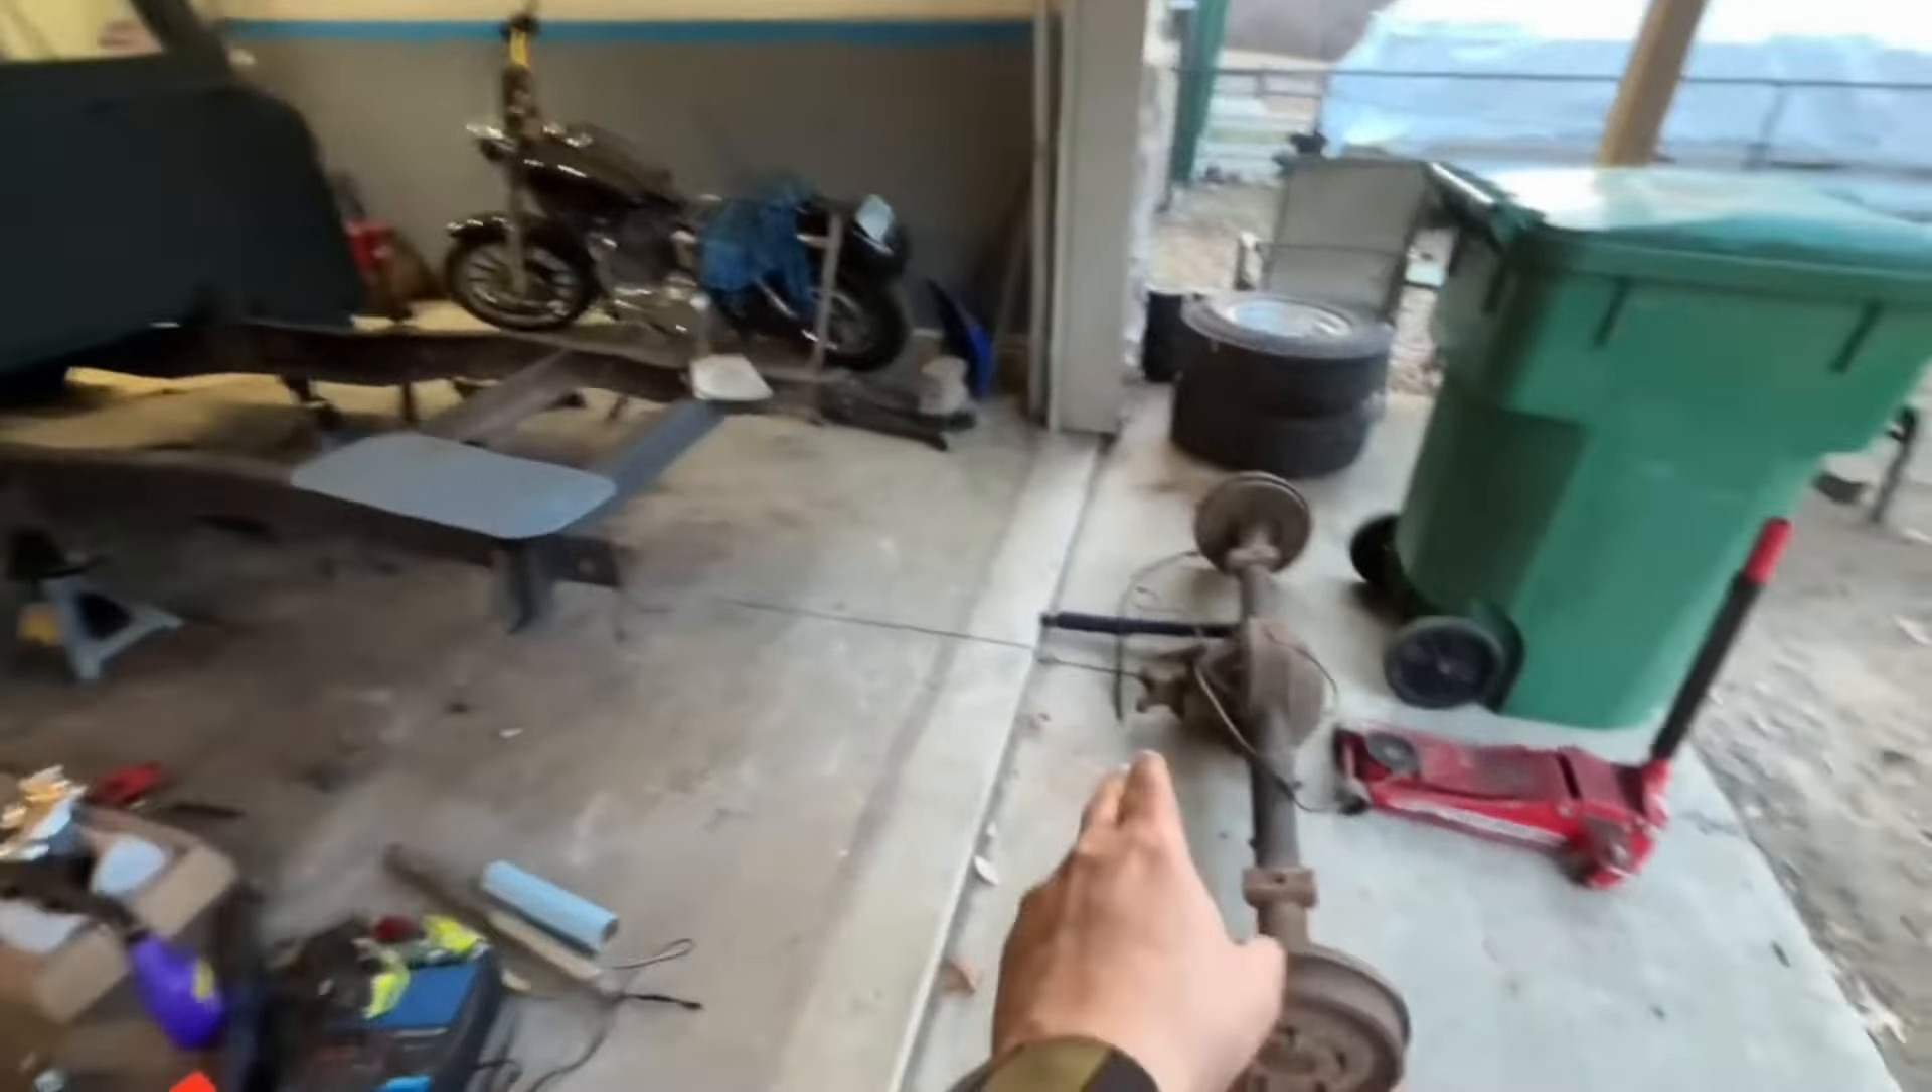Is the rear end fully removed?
Yes.